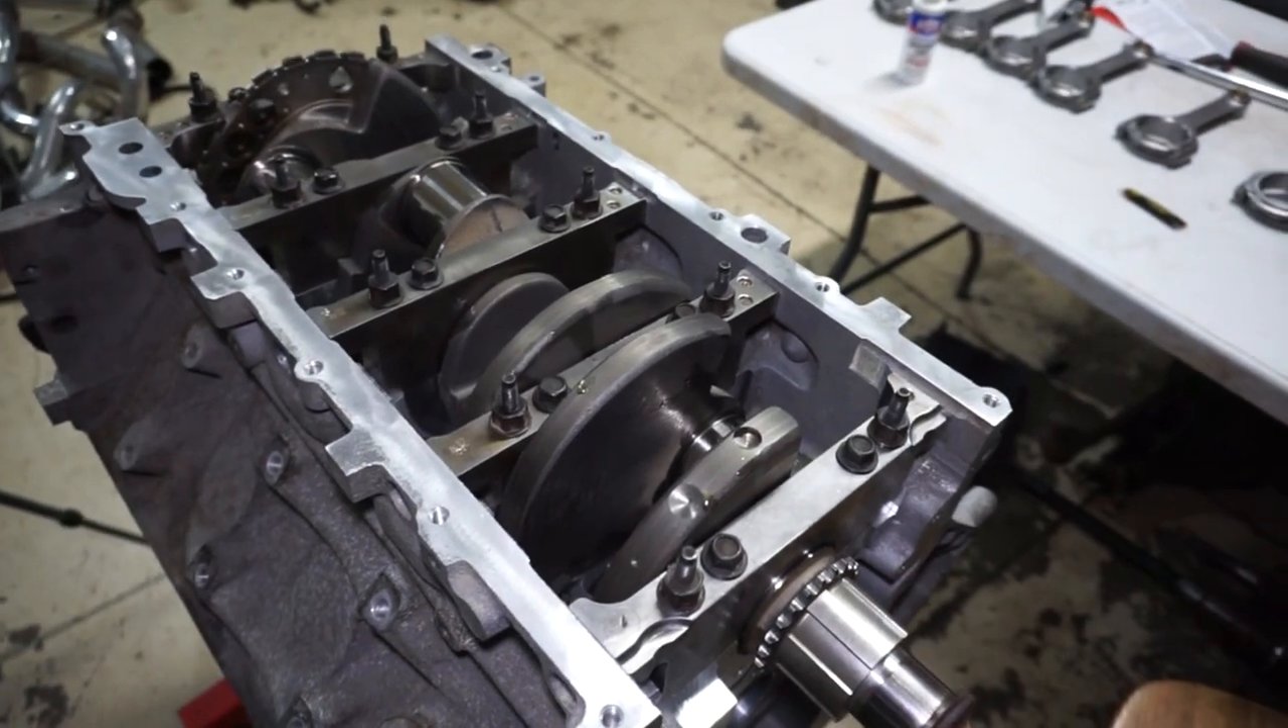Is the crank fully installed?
Yes.